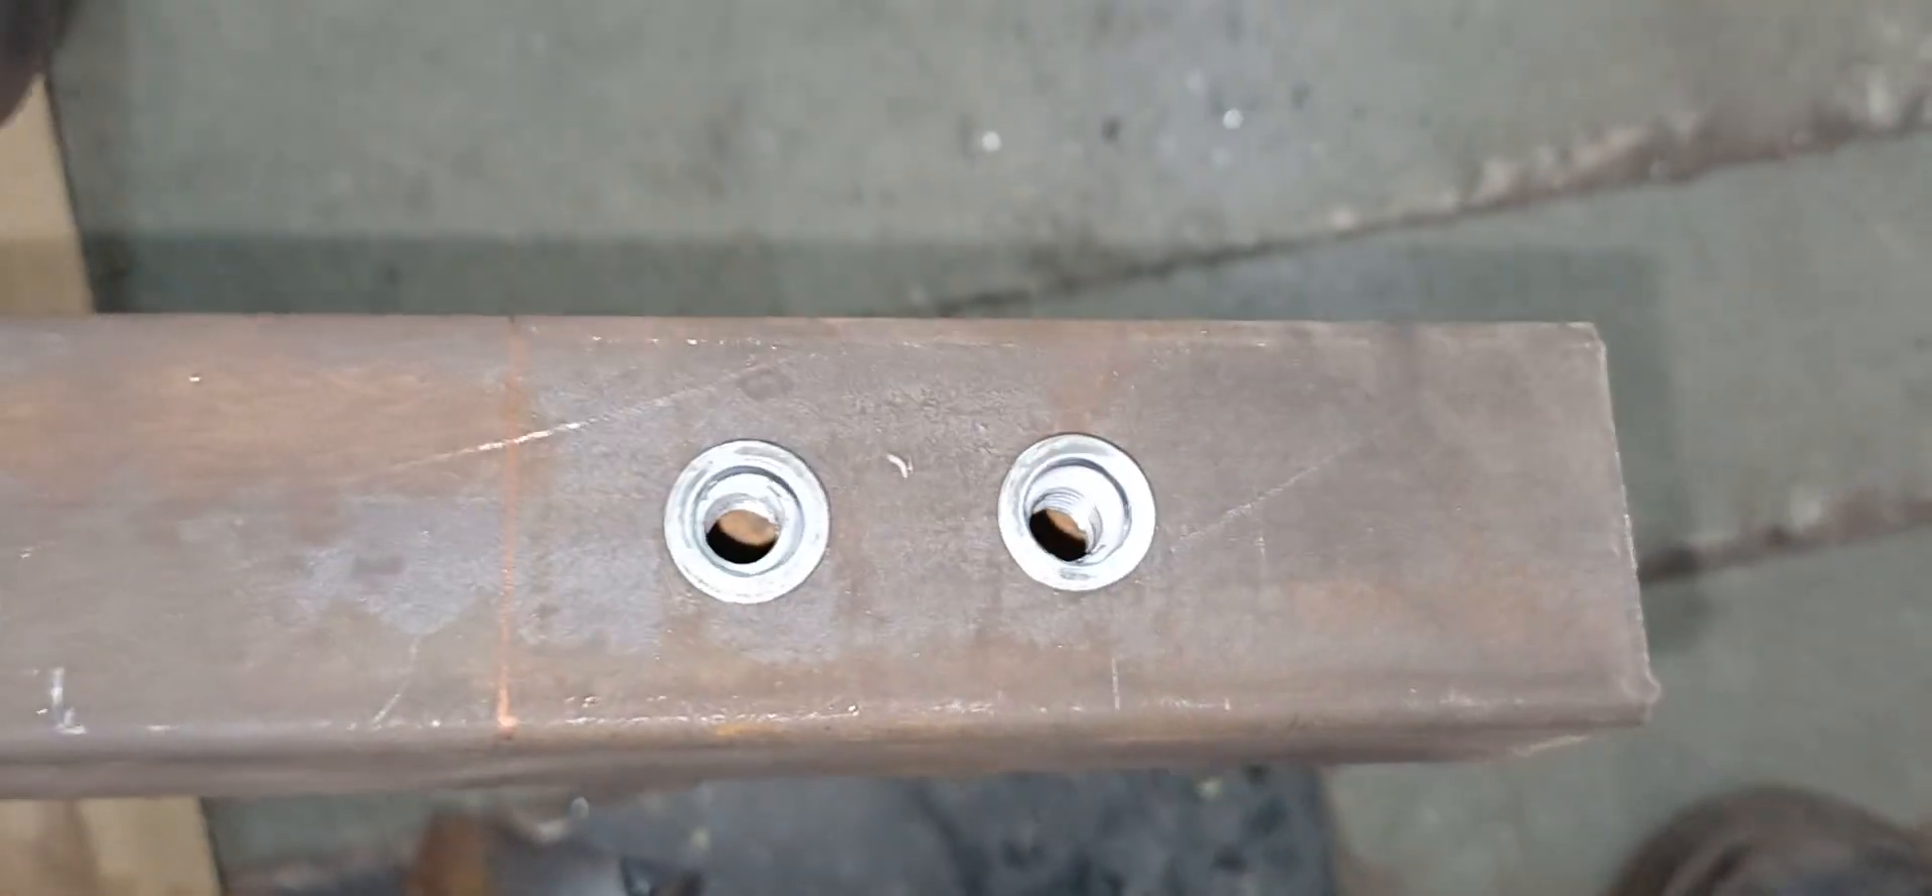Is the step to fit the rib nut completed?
Yes.